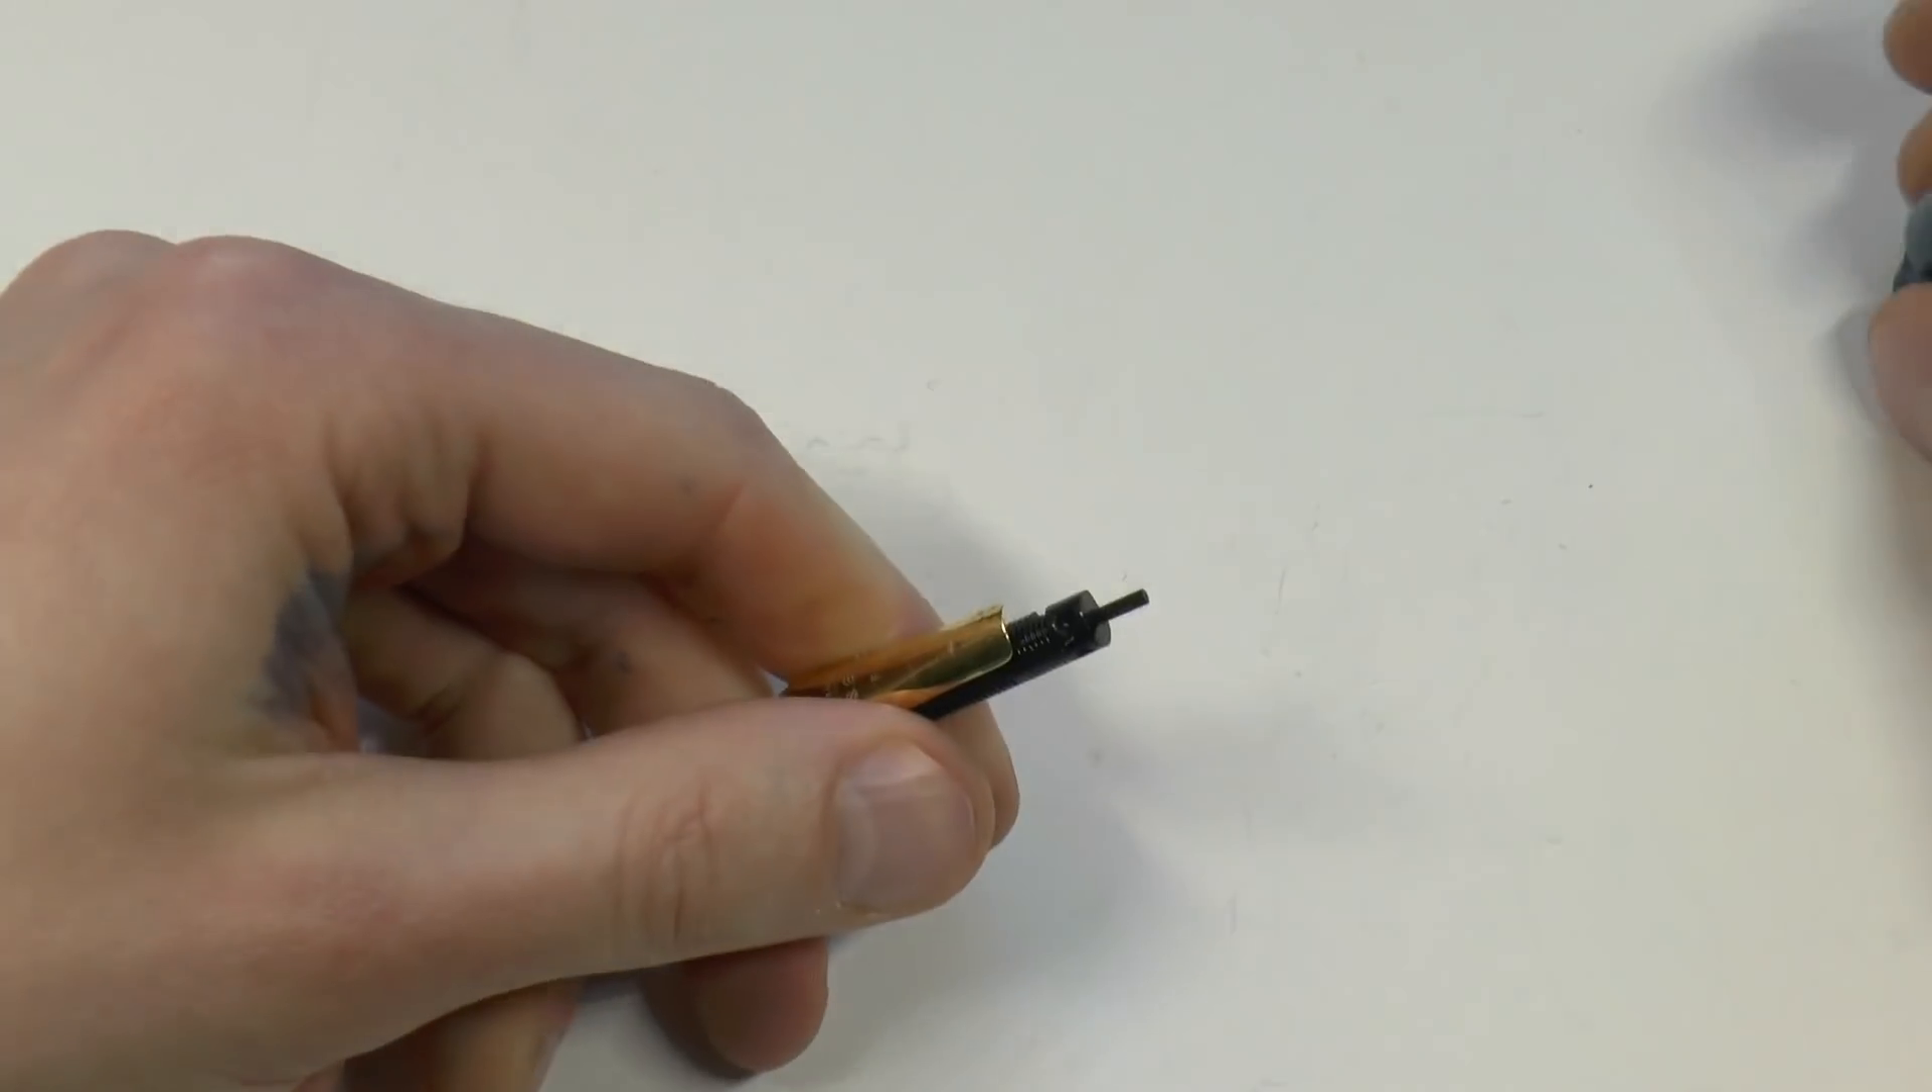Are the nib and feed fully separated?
No.